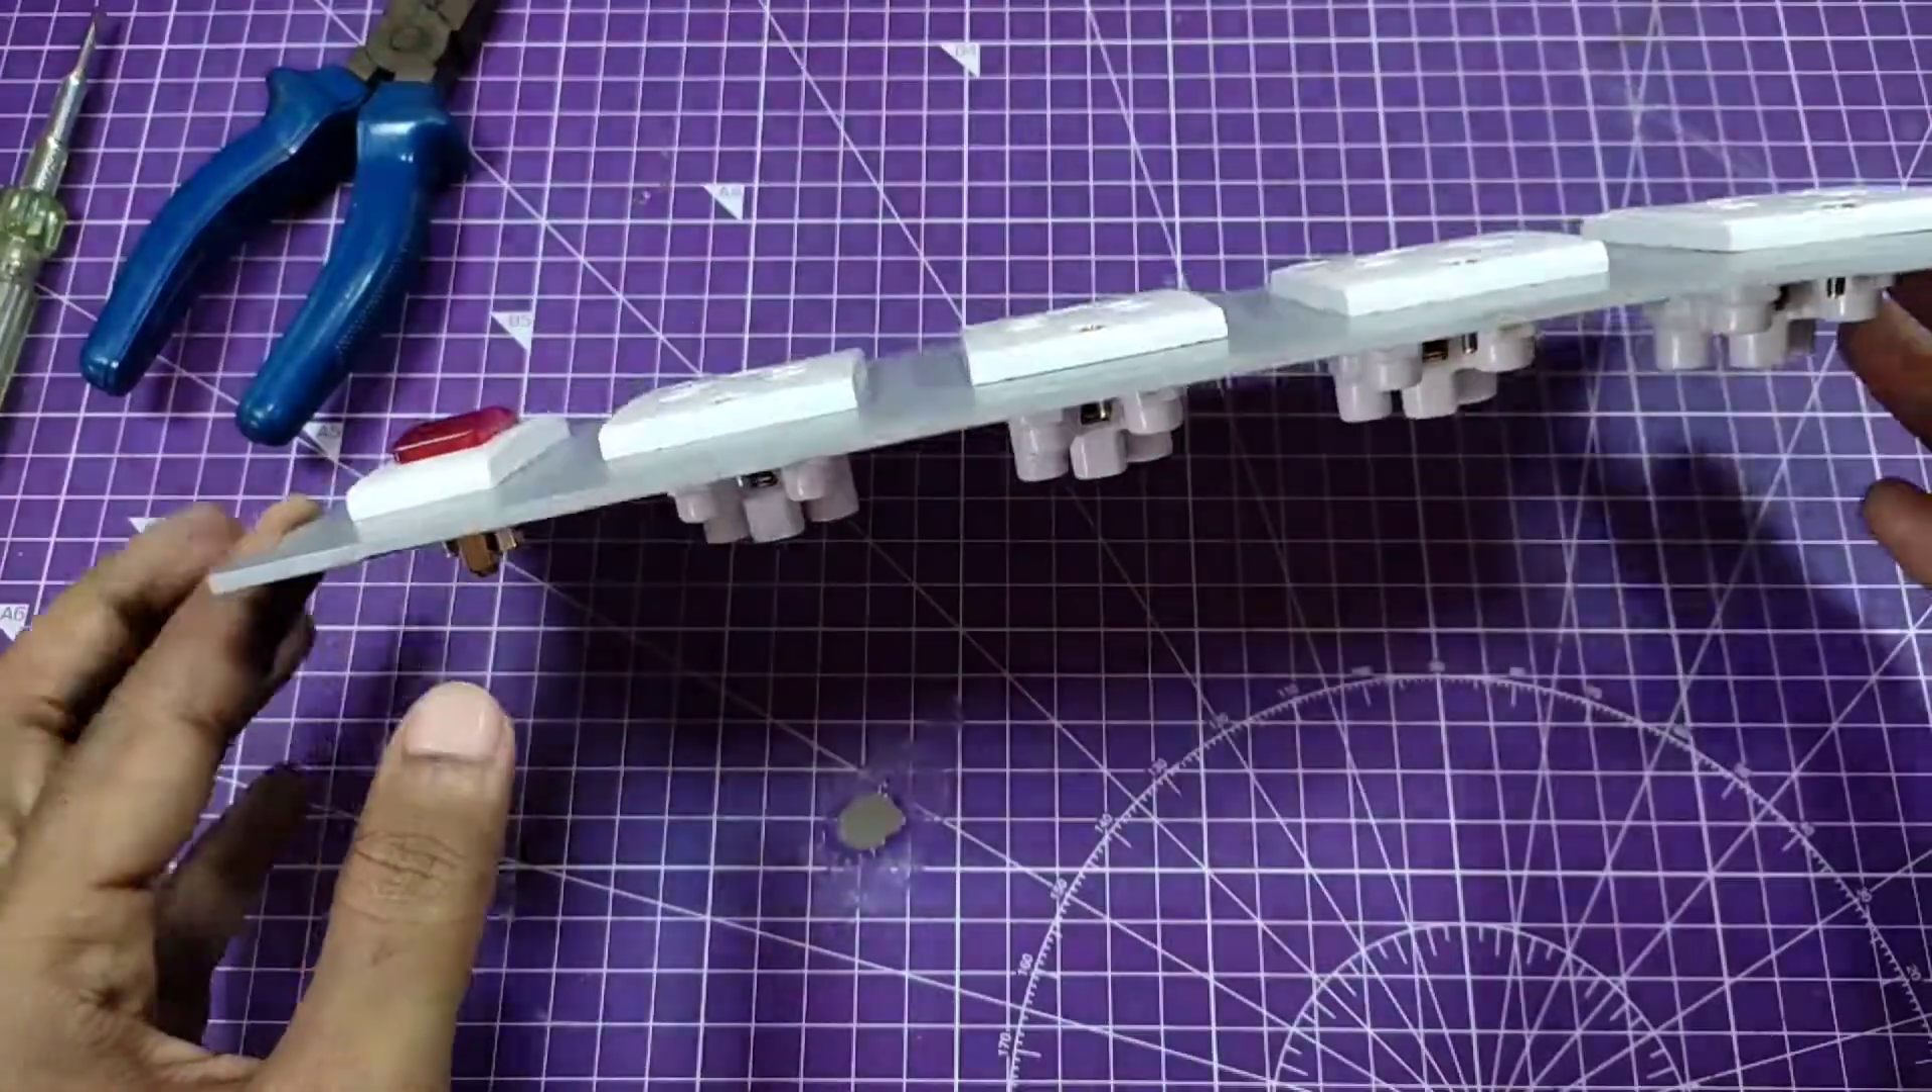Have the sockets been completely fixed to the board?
Yes.